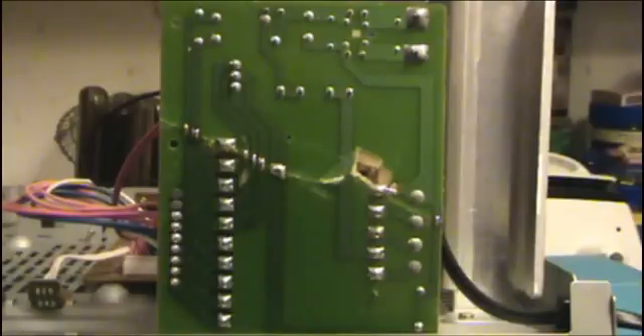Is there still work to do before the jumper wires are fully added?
Yes.